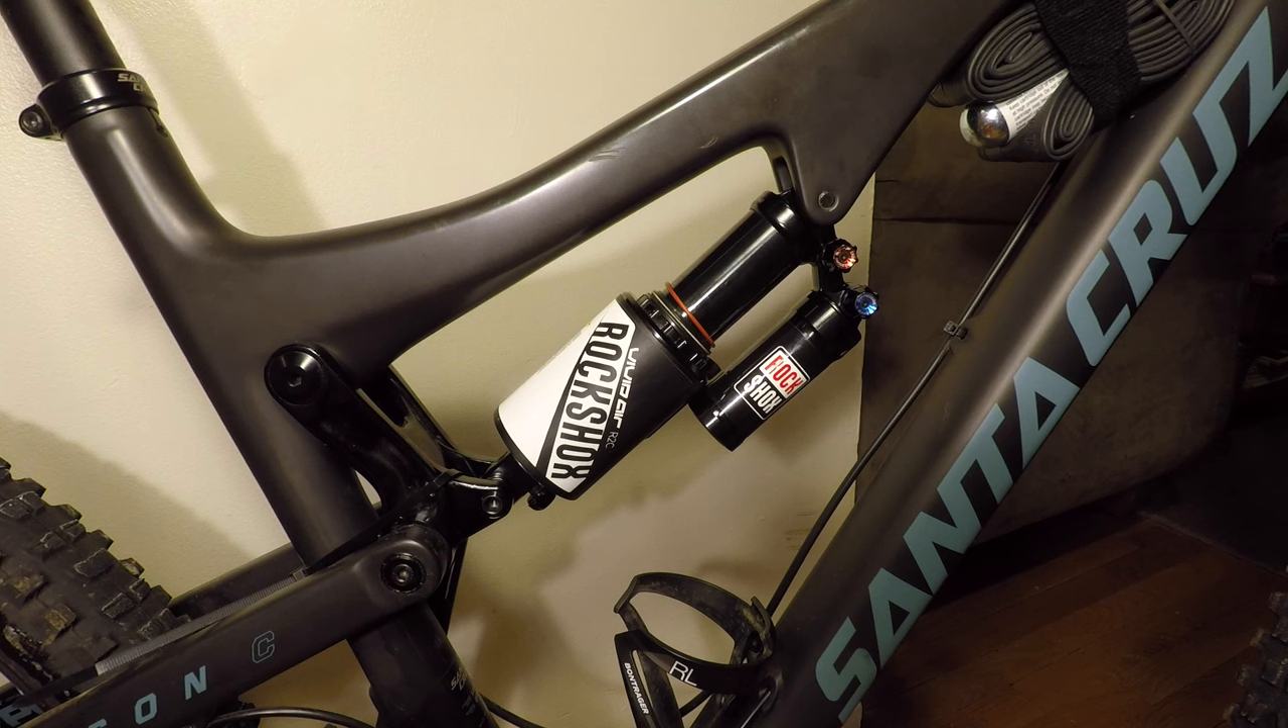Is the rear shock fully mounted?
Yes.